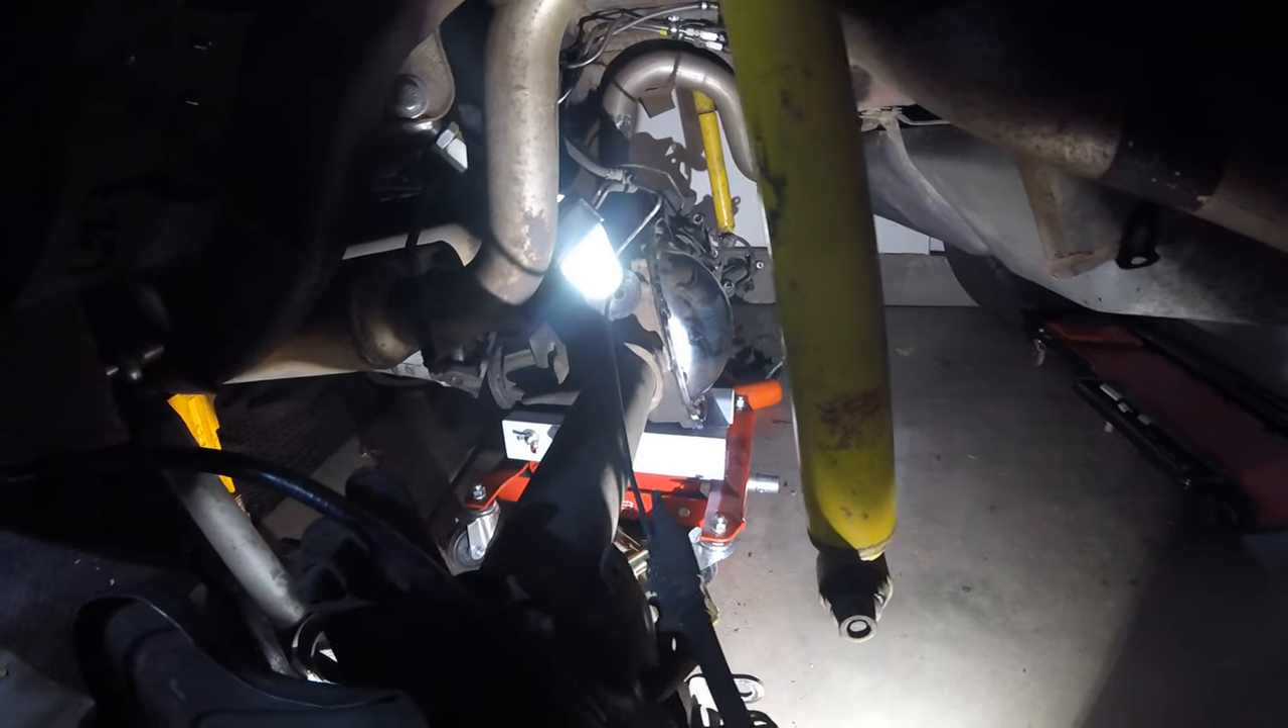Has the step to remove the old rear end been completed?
No.